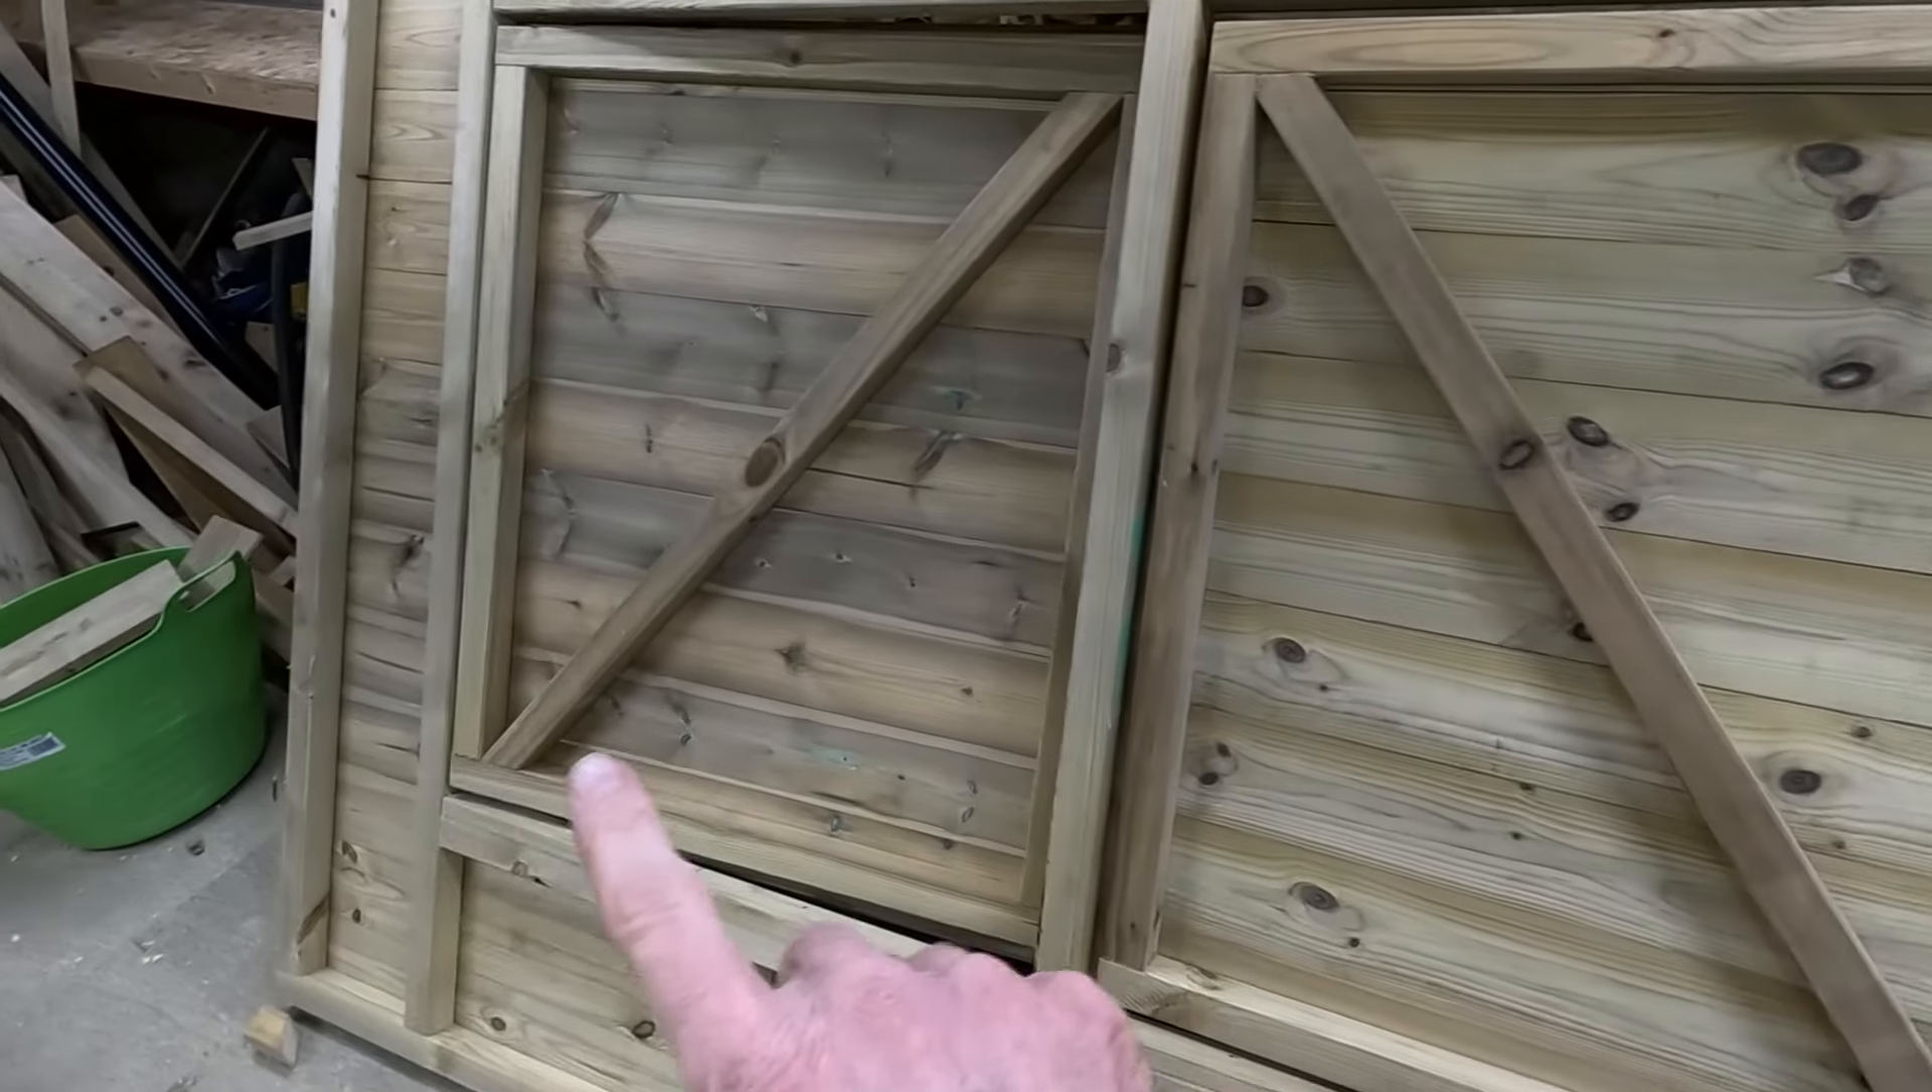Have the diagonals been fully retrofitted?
Yes.